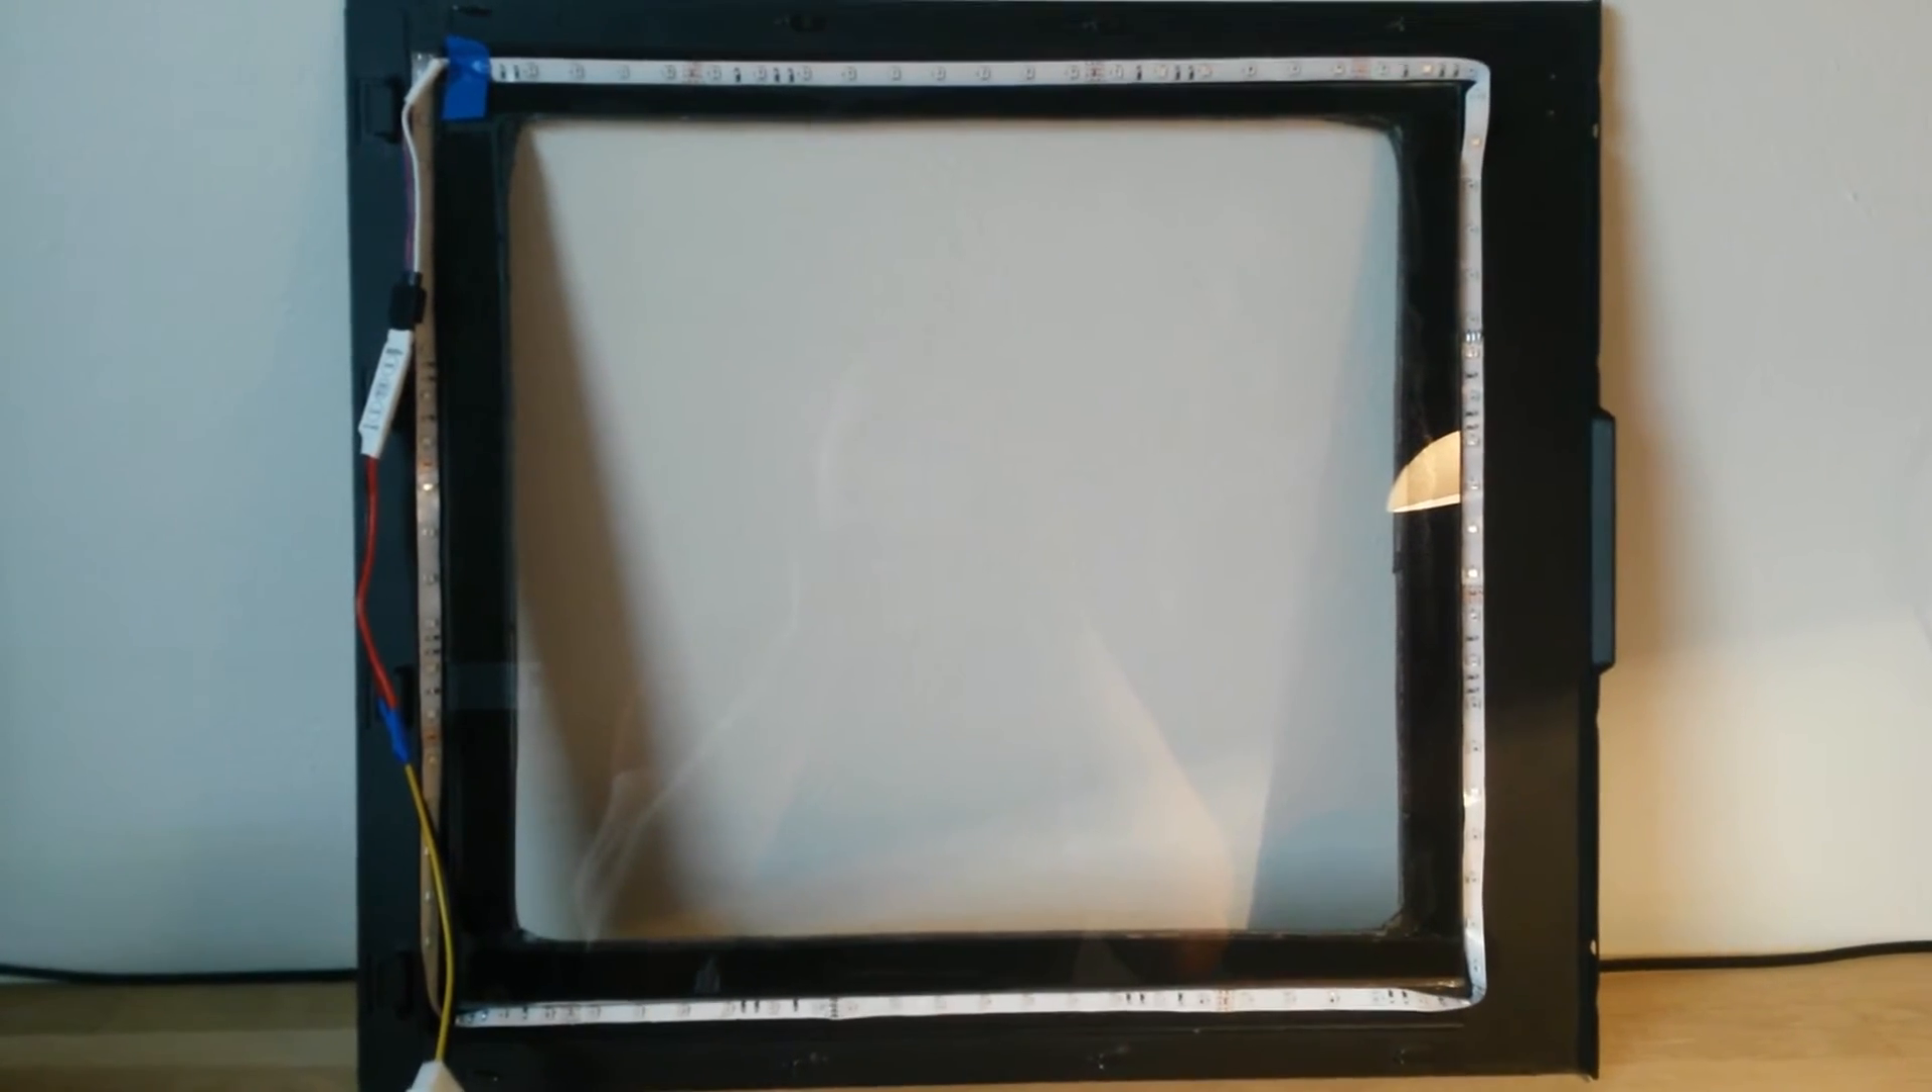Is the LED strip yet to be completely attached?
No.